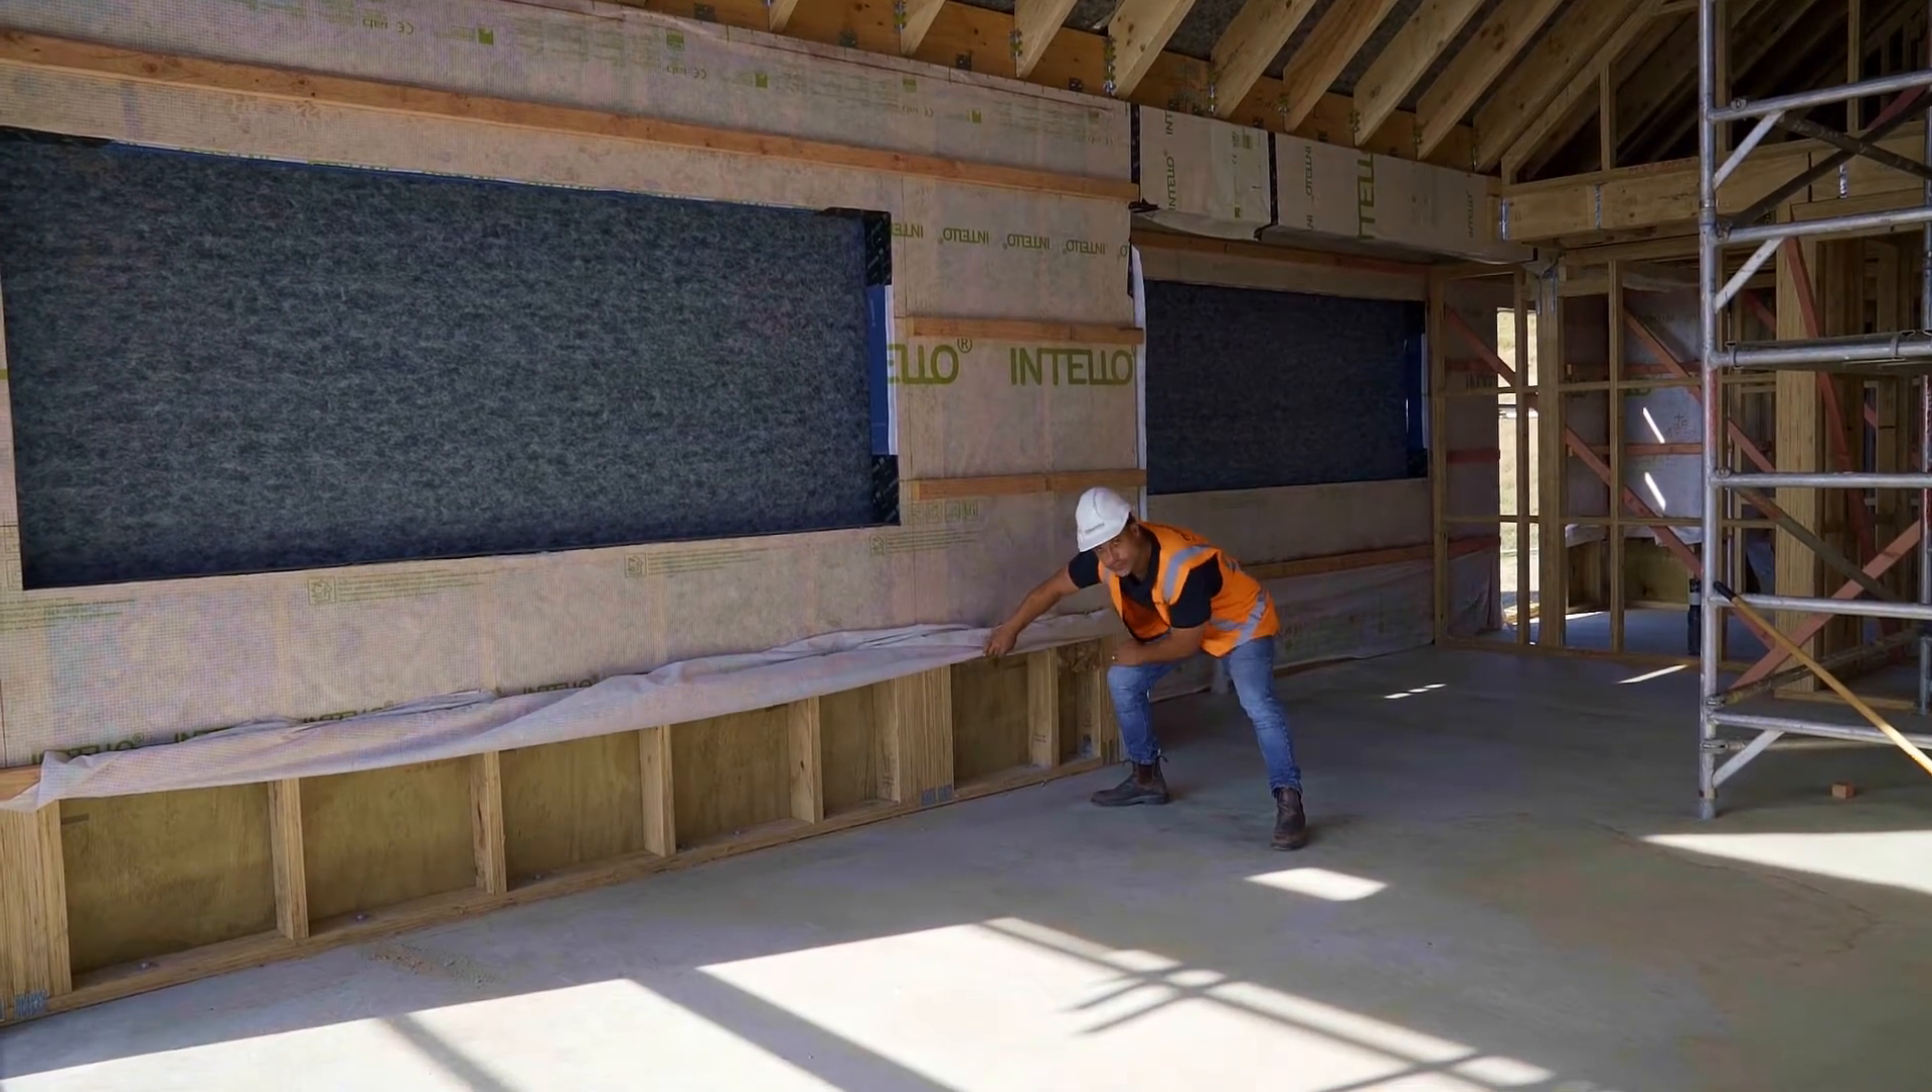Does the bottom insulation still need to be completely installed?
Yes.